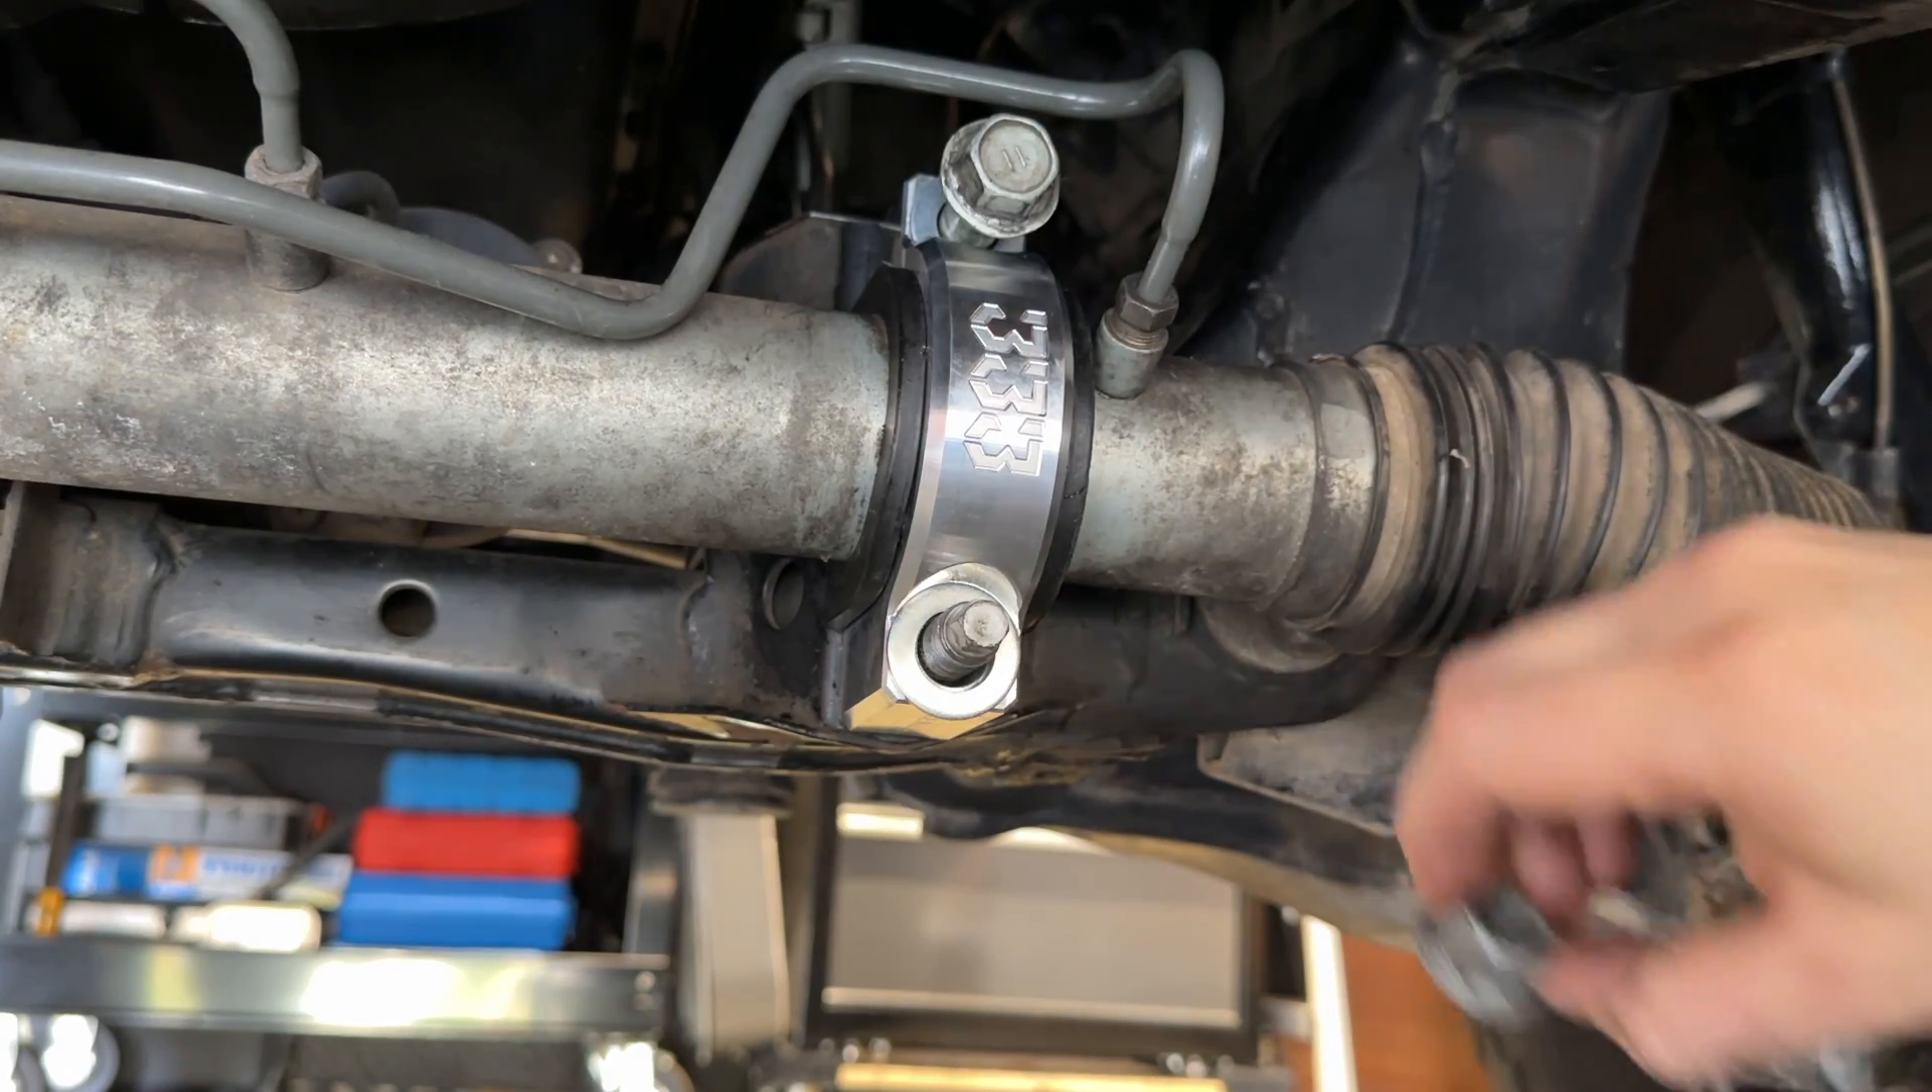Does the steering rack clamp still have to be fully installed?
Yes.